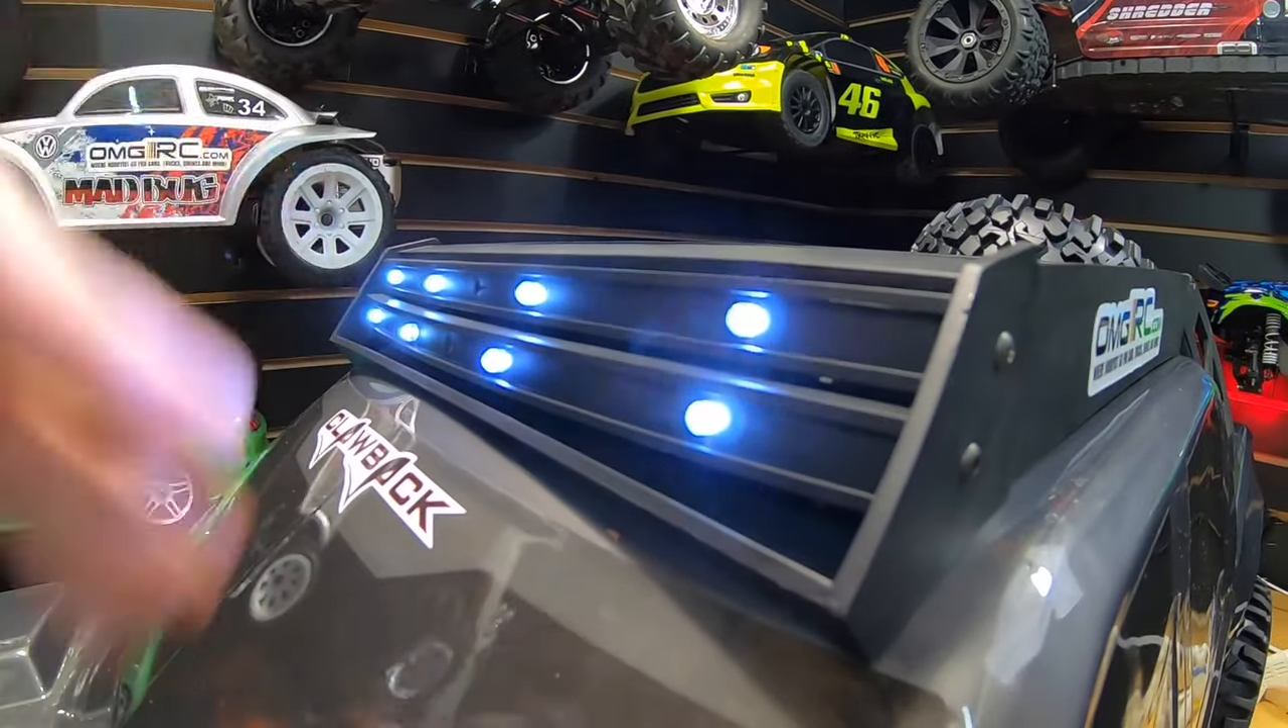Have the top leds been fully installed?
Yes.